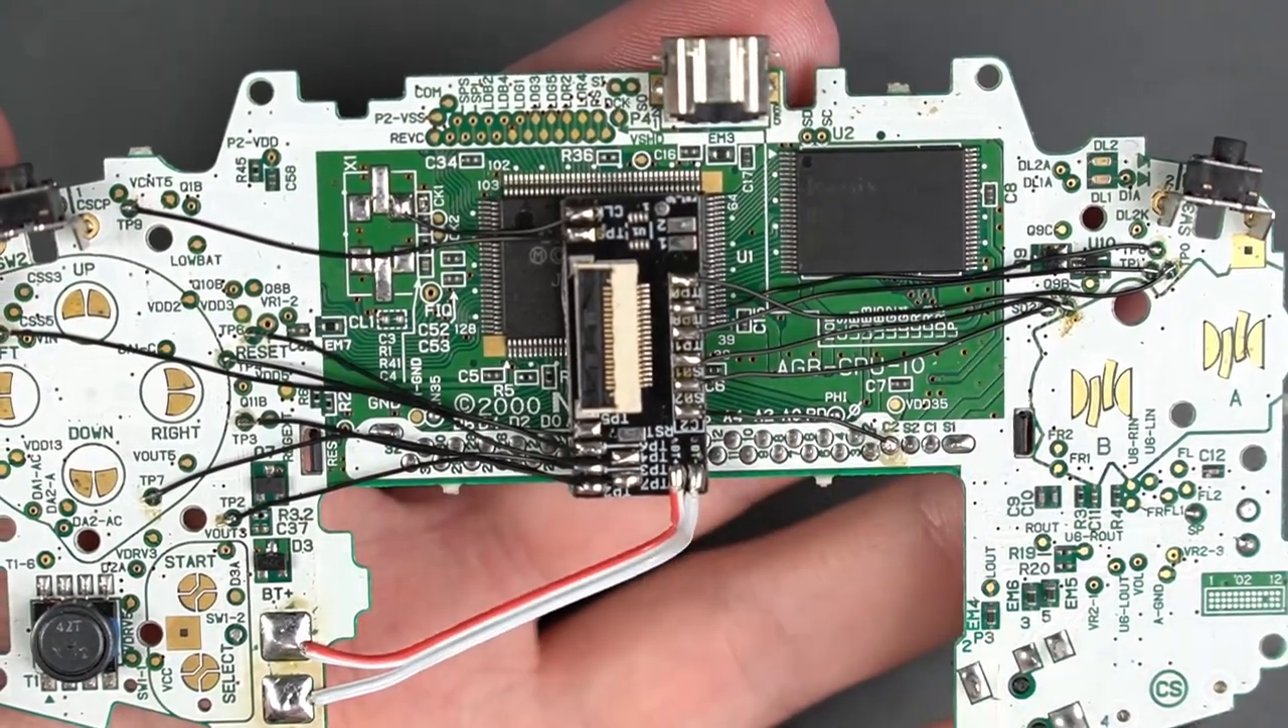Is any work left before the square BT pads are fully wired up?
No.